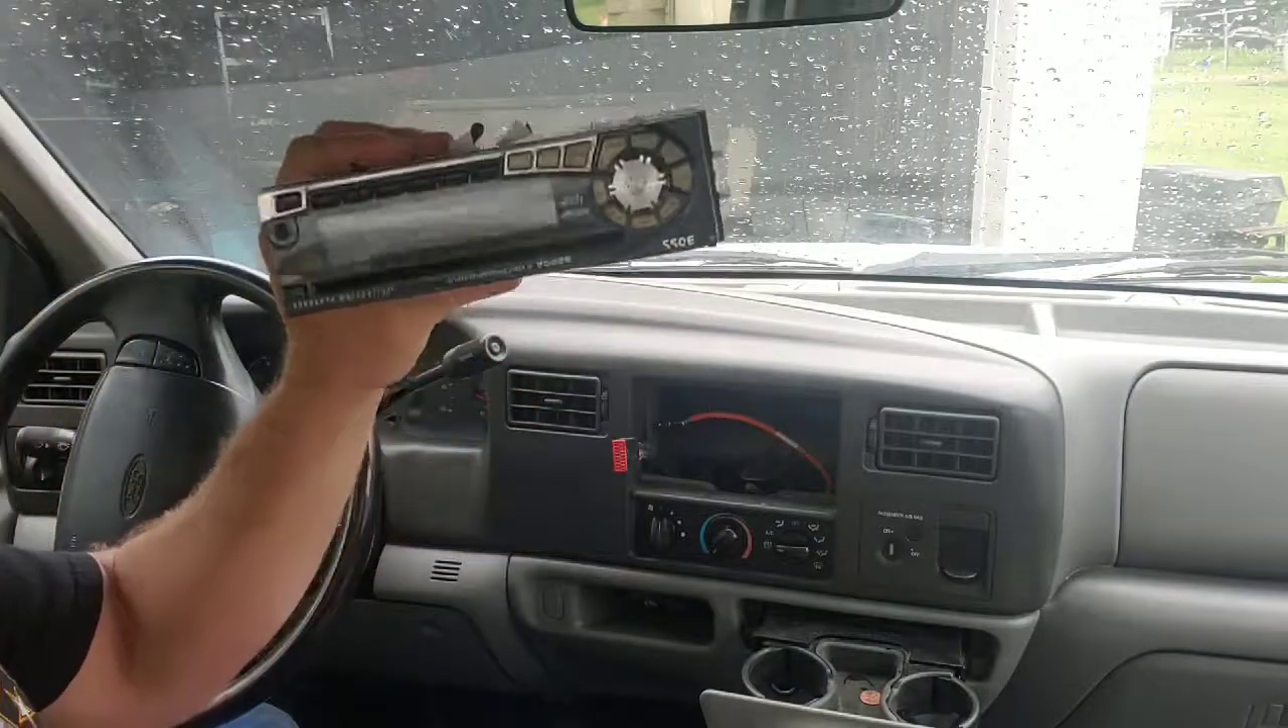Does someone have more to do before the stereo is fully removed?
No.